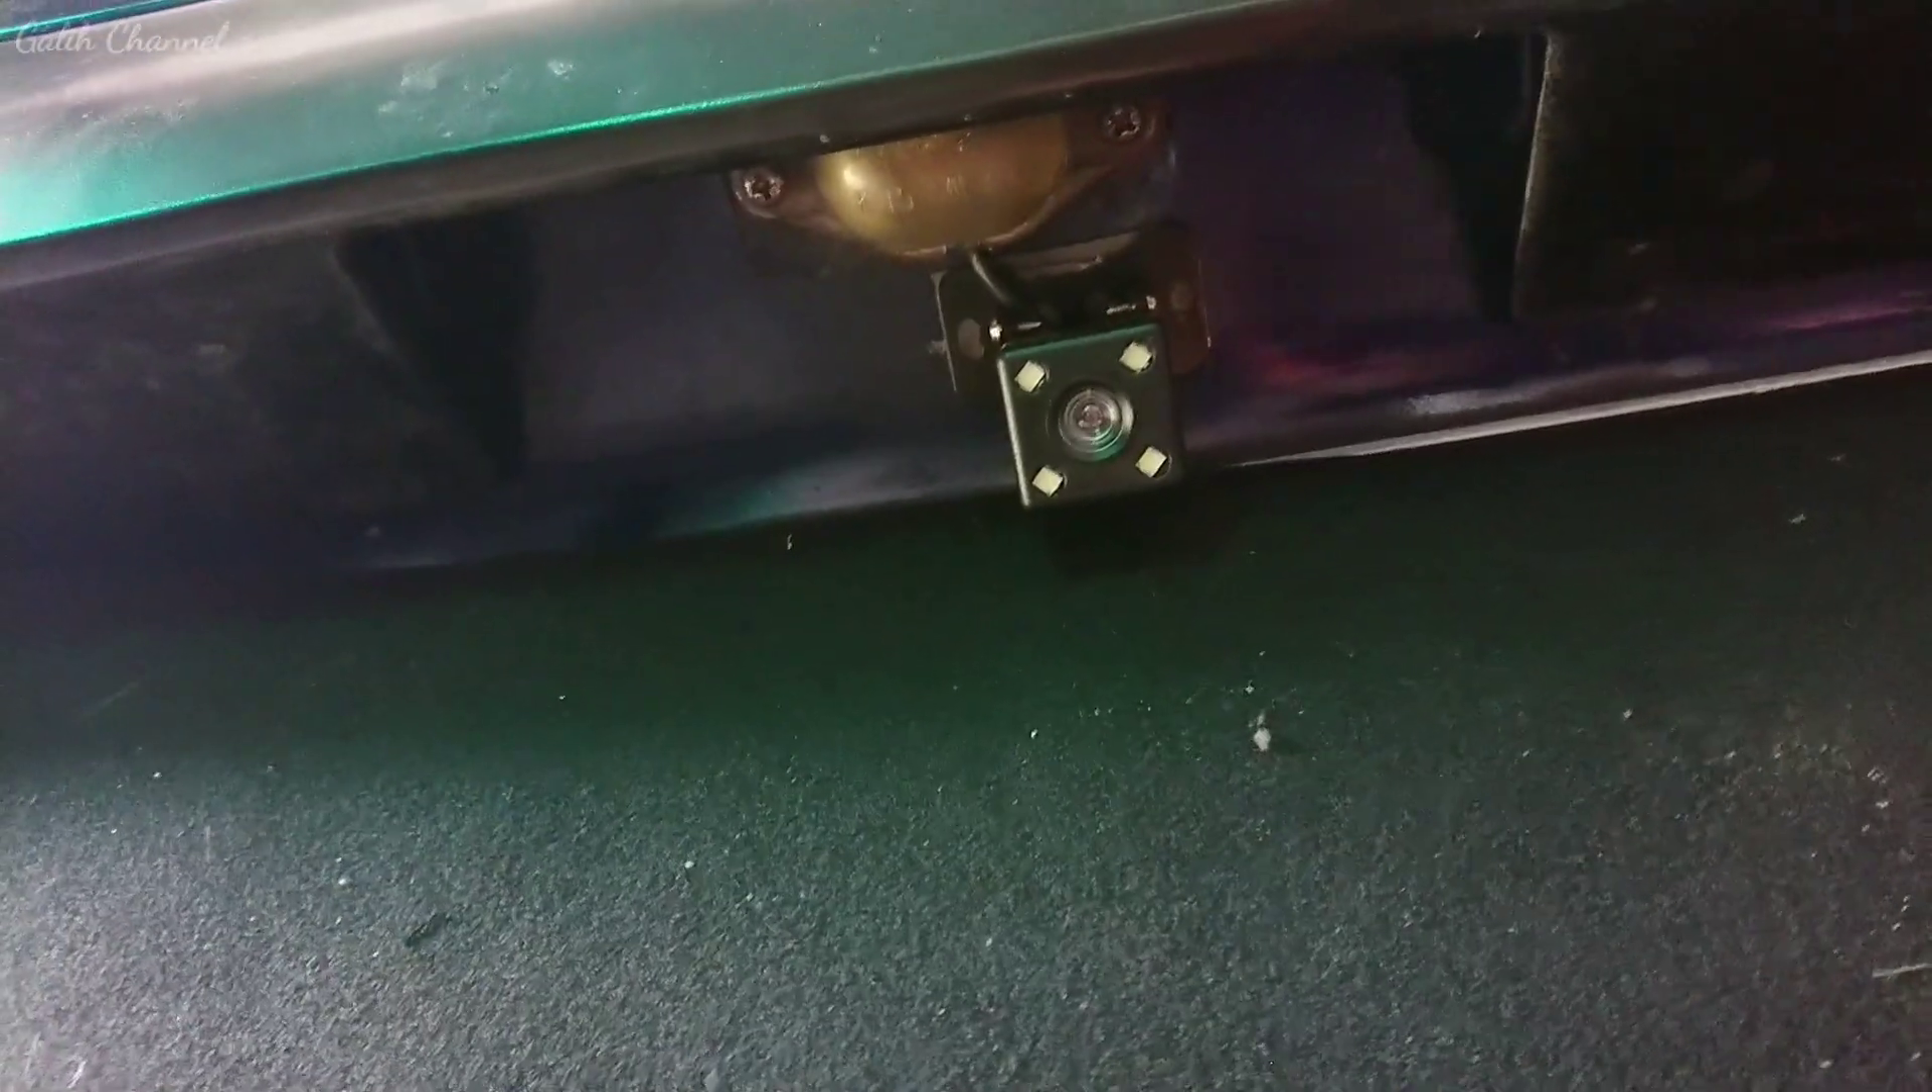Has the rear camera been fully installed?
Yes.